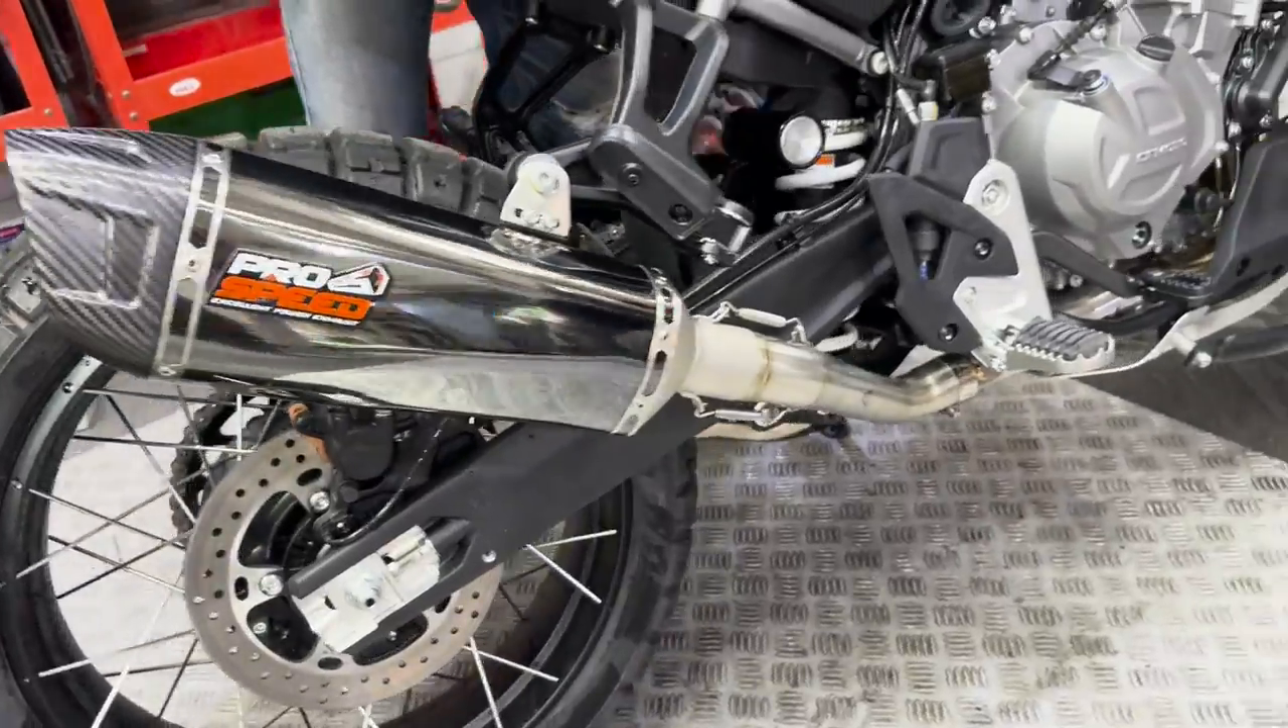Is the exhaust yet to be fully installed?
No.